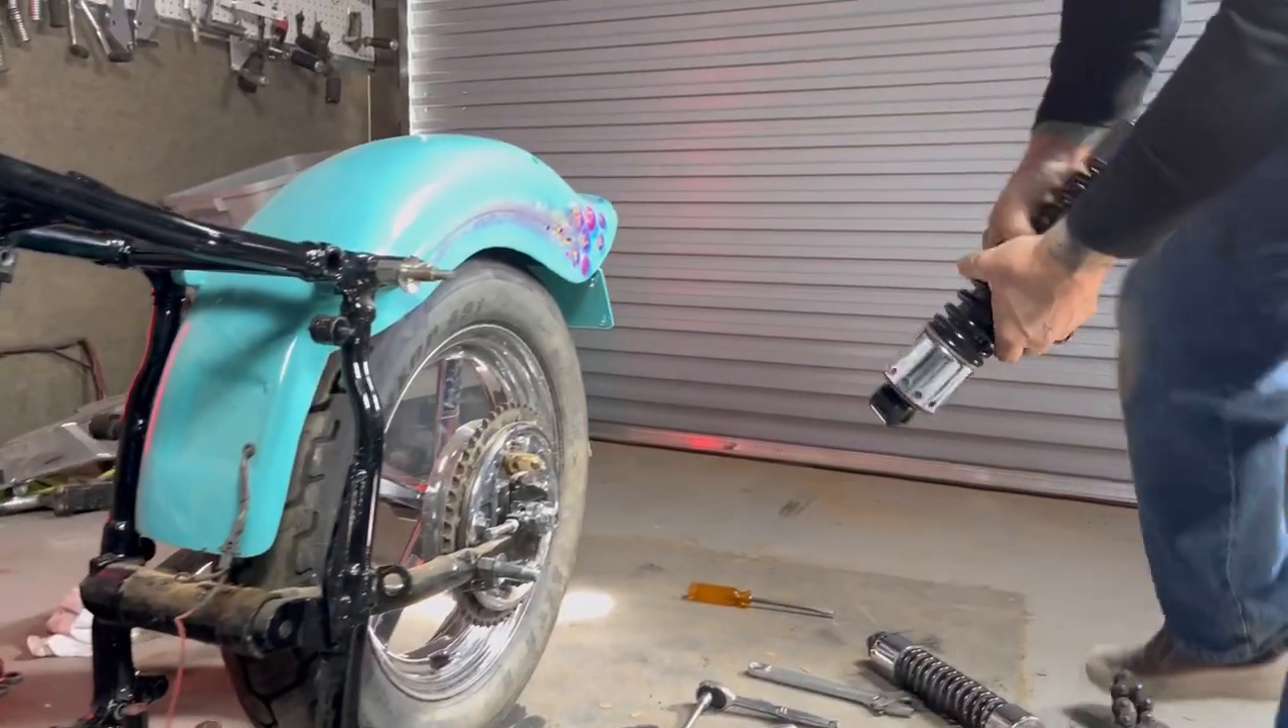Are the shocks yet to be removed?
No.